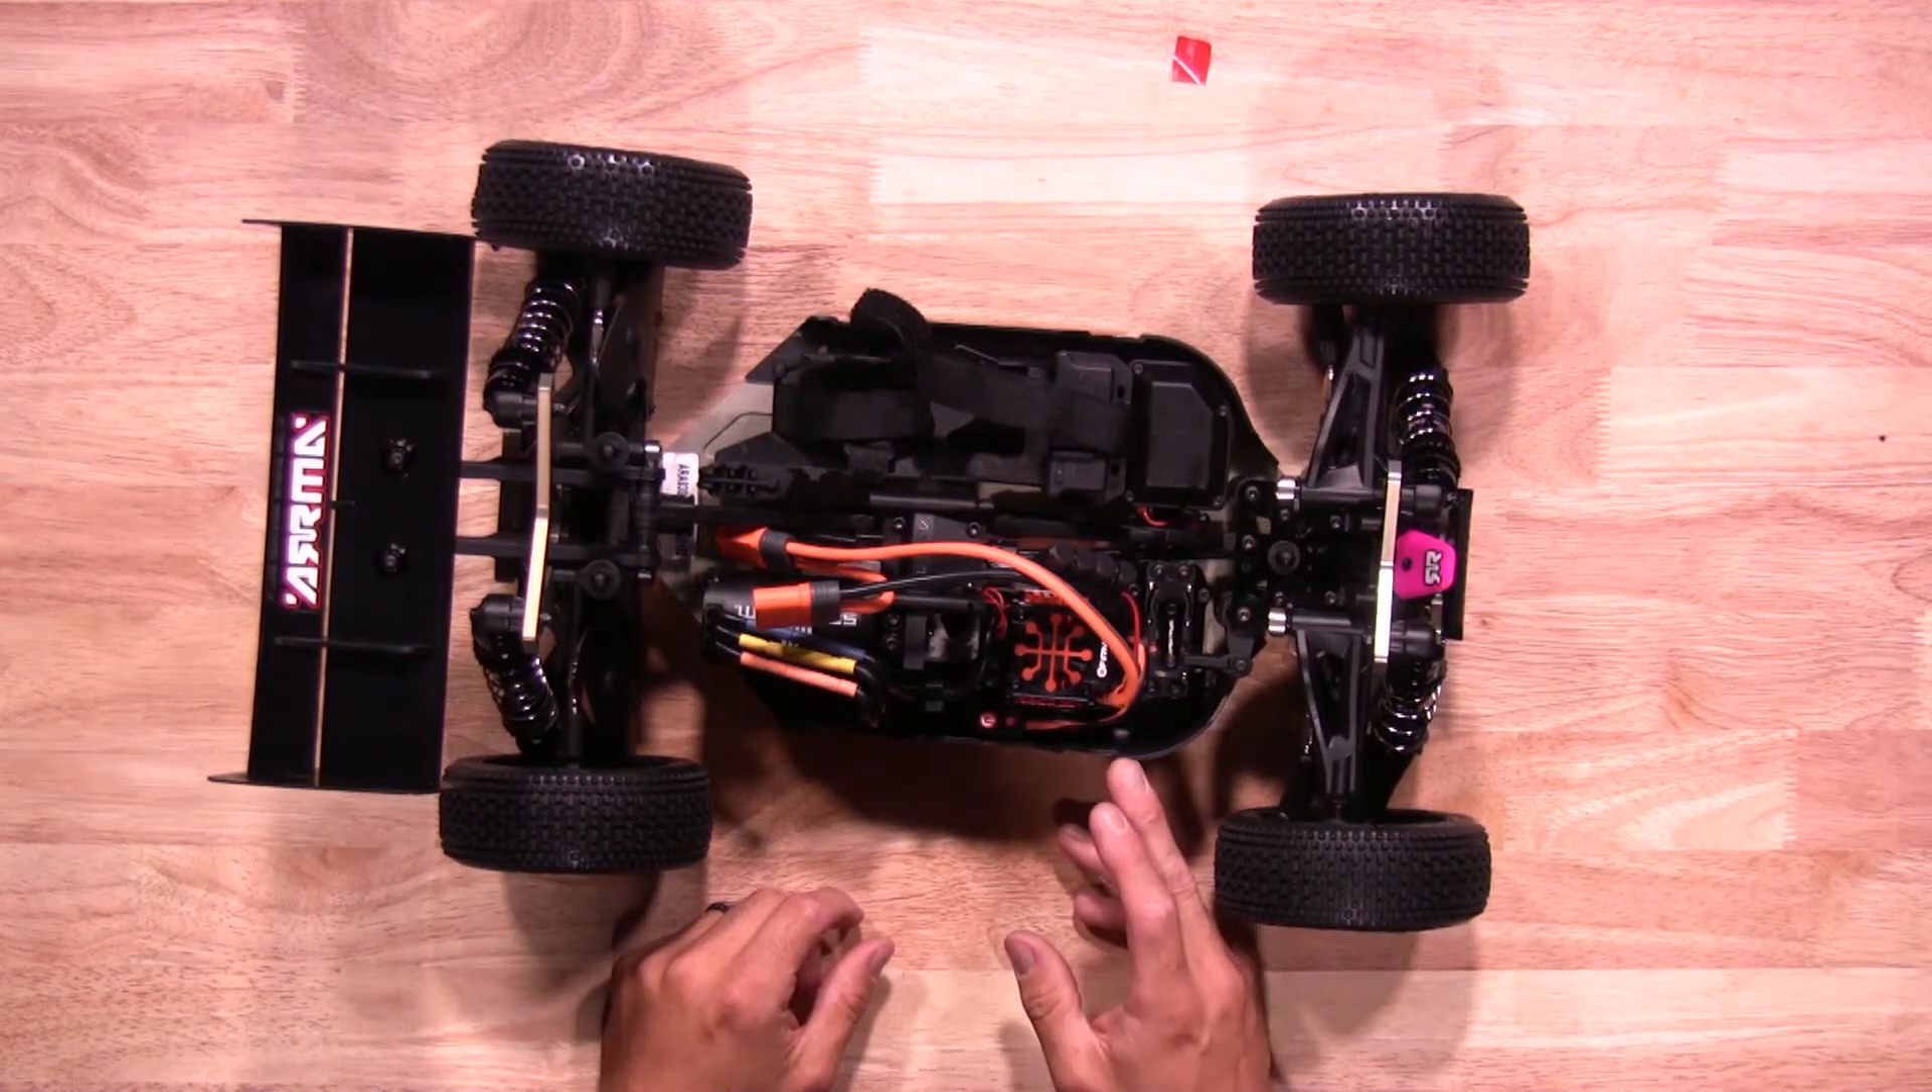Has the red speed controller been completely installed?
Yes.